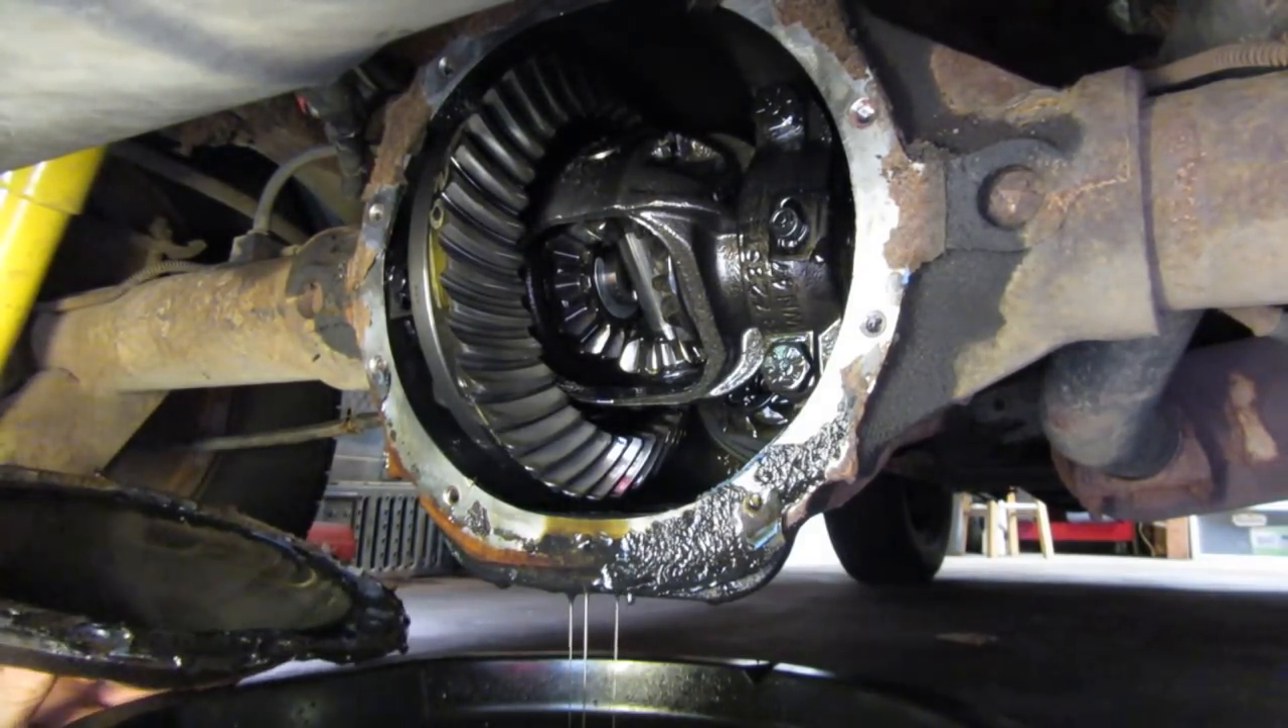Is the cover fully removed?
Yes.